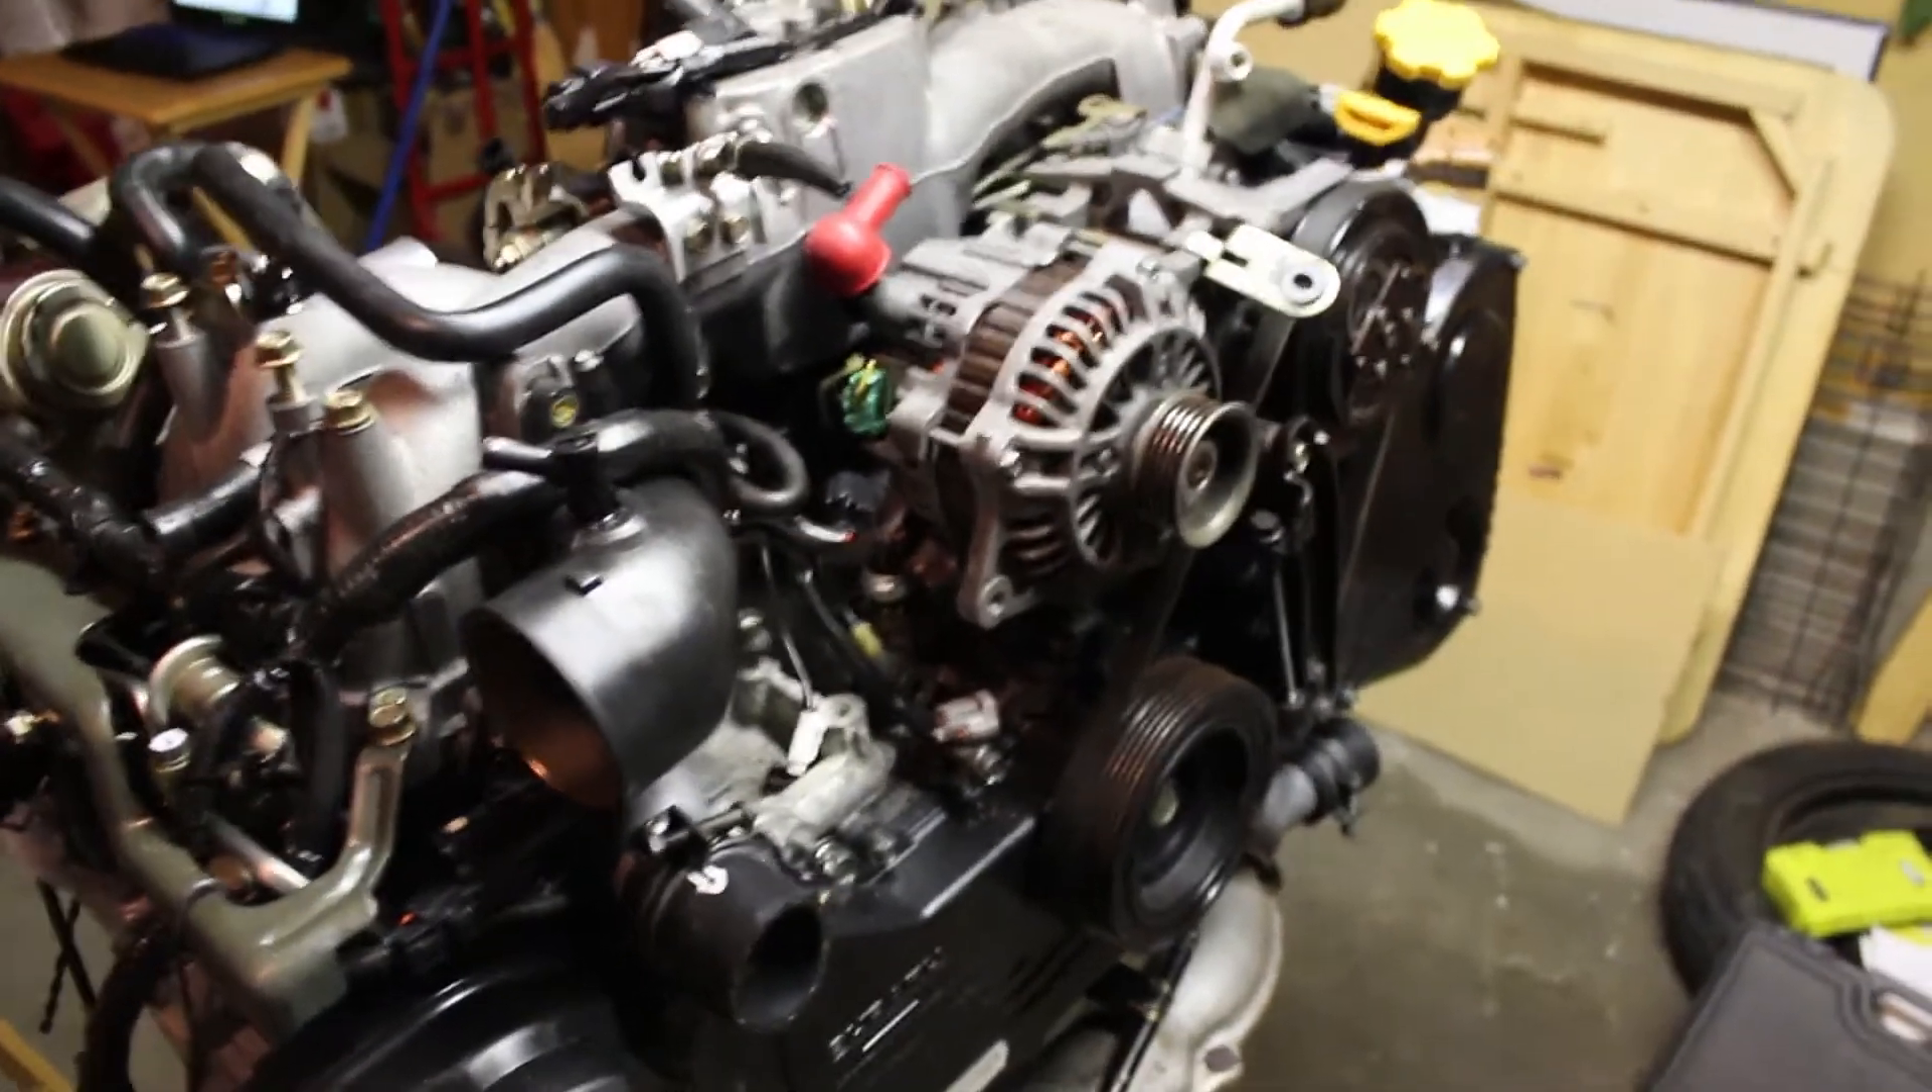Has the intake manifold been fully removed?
No.